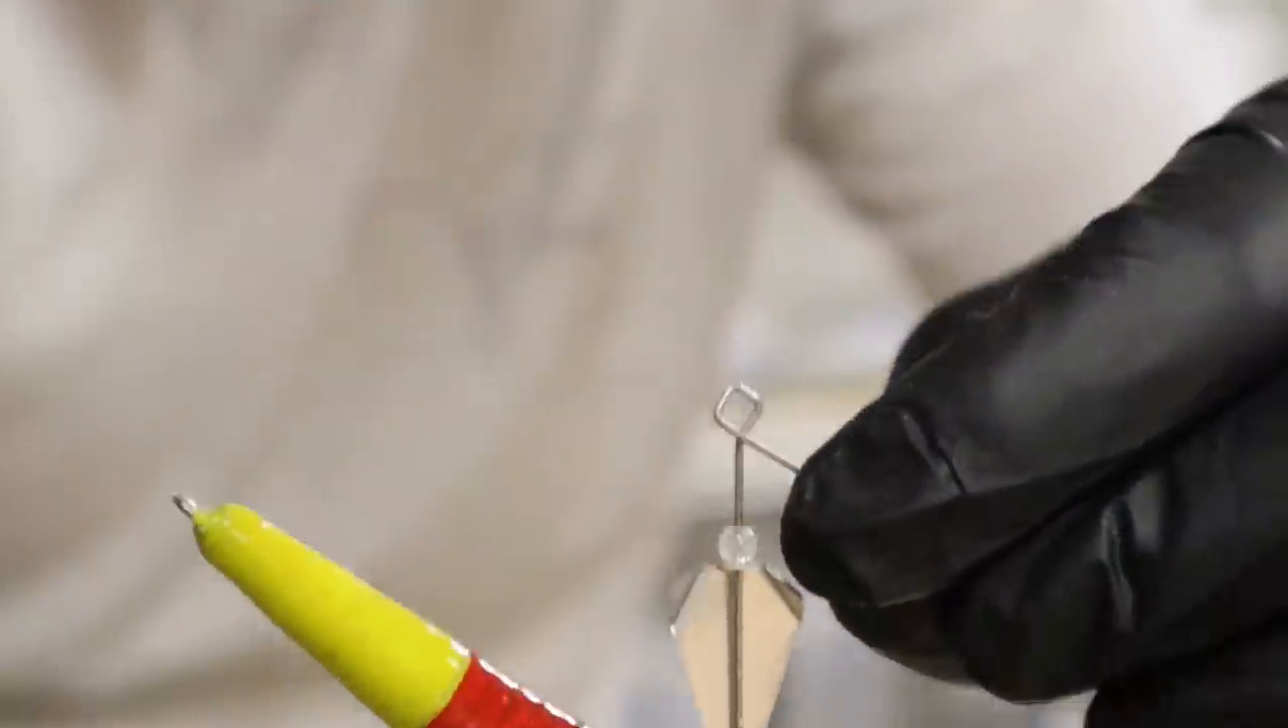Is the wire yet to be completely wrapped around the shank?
Yes.